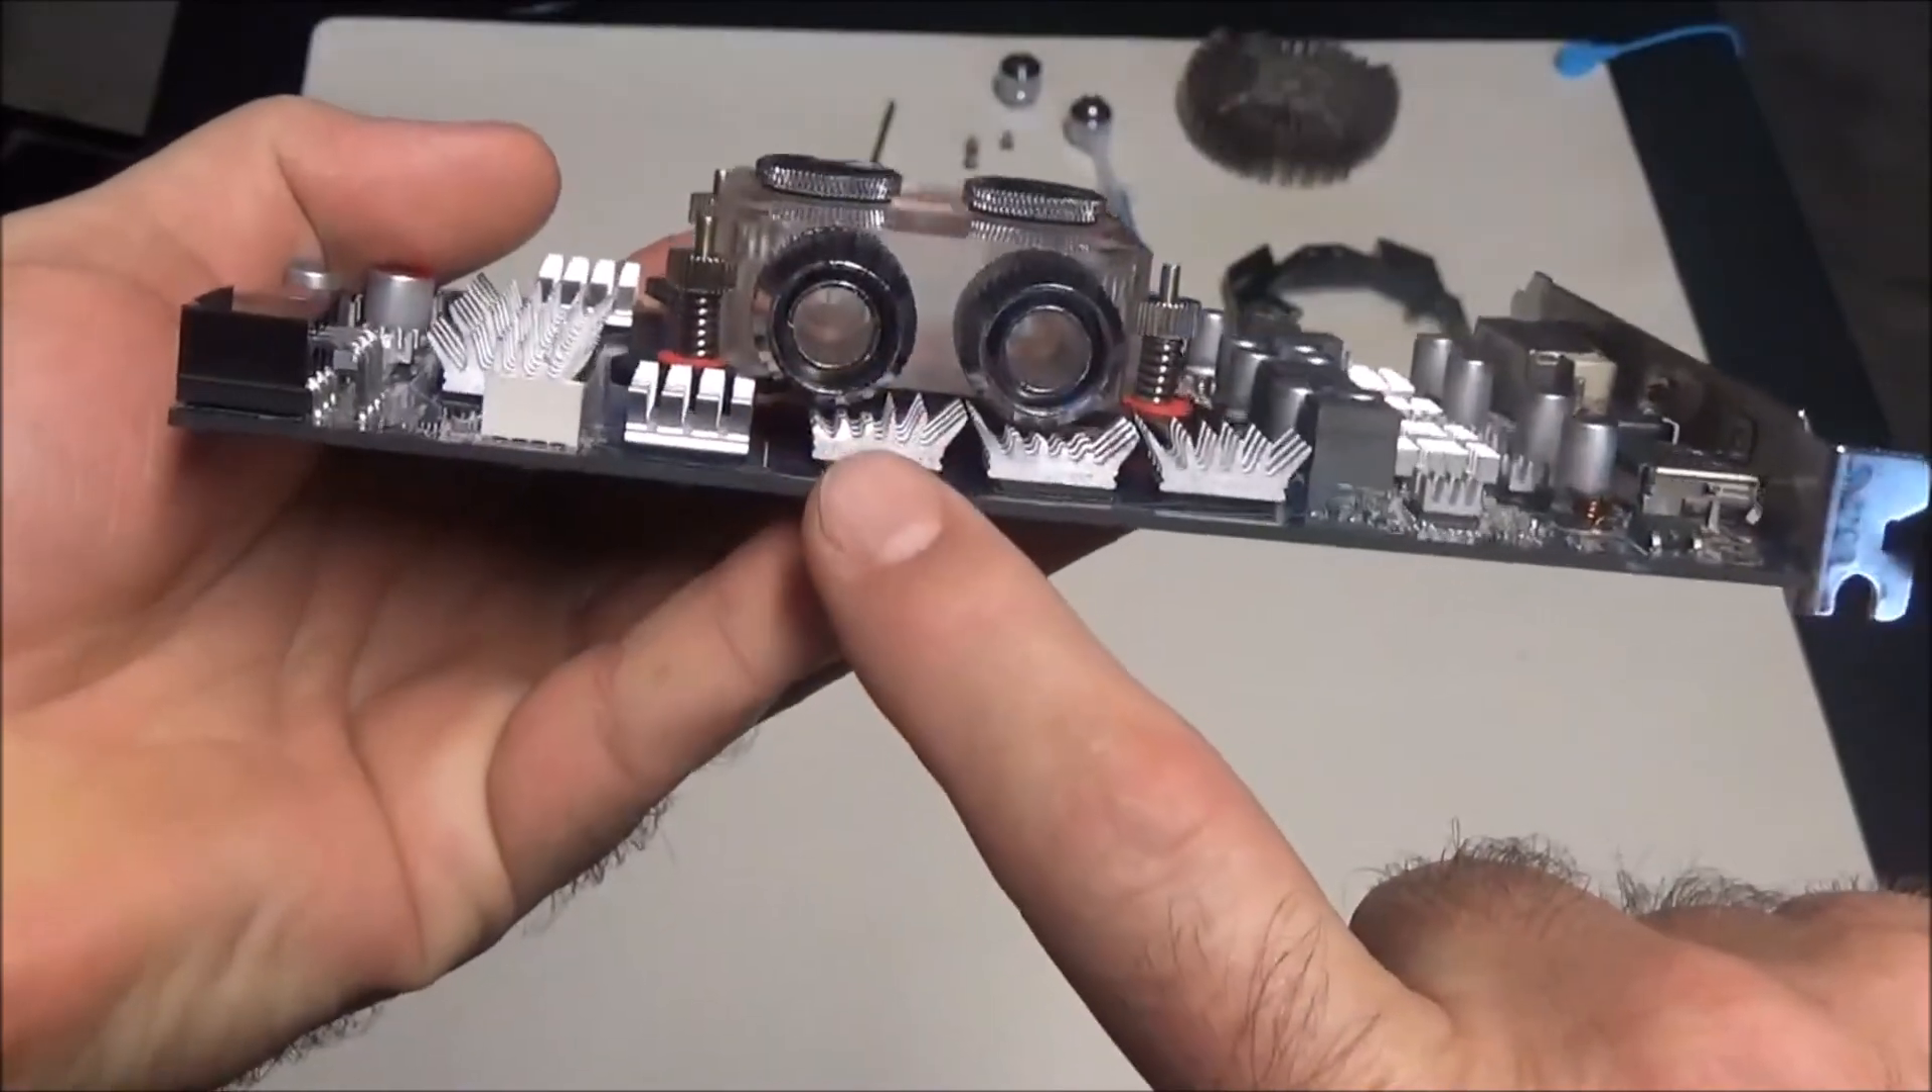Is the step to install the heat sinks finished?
Yes.